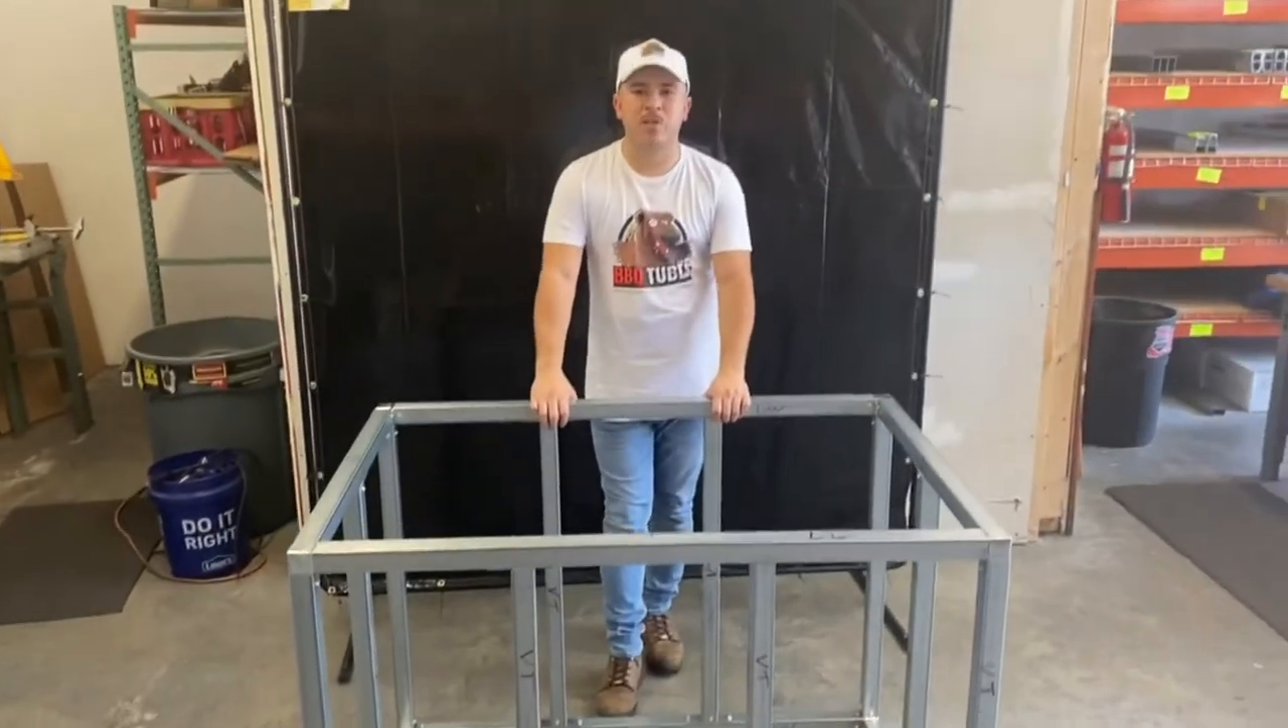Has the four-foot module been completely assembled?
Yes.